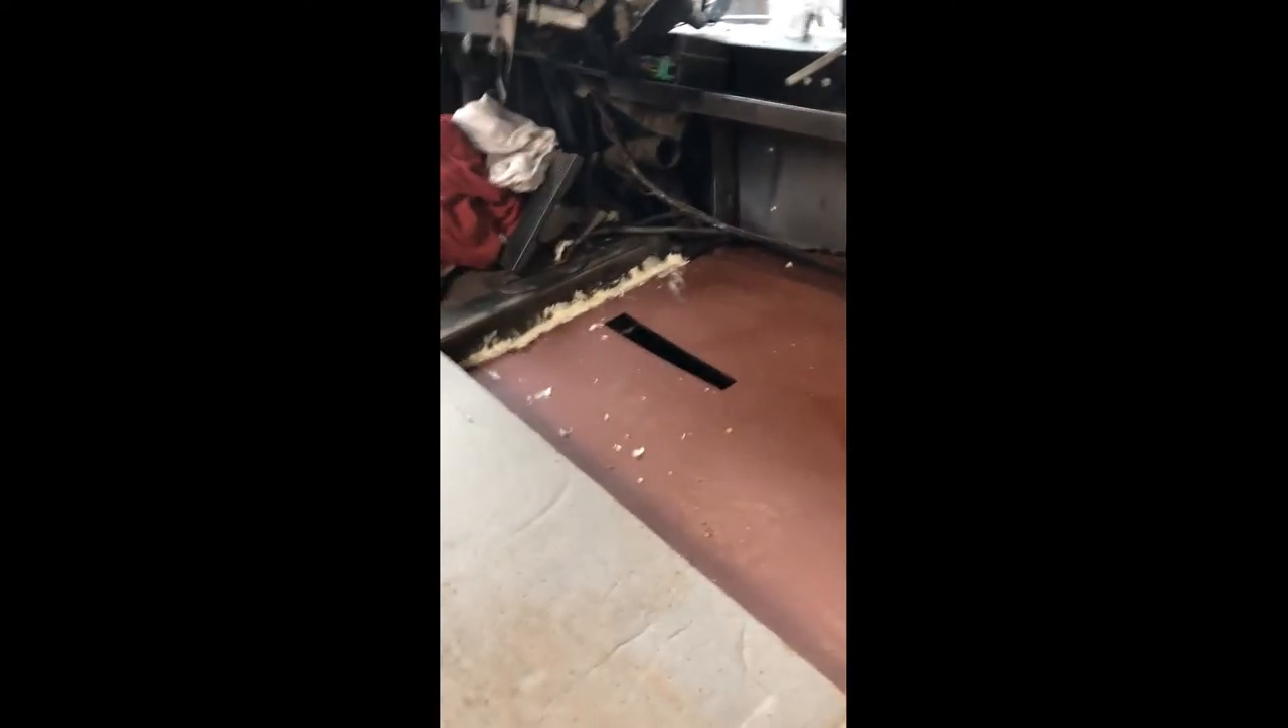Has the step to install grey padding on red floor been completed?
No.